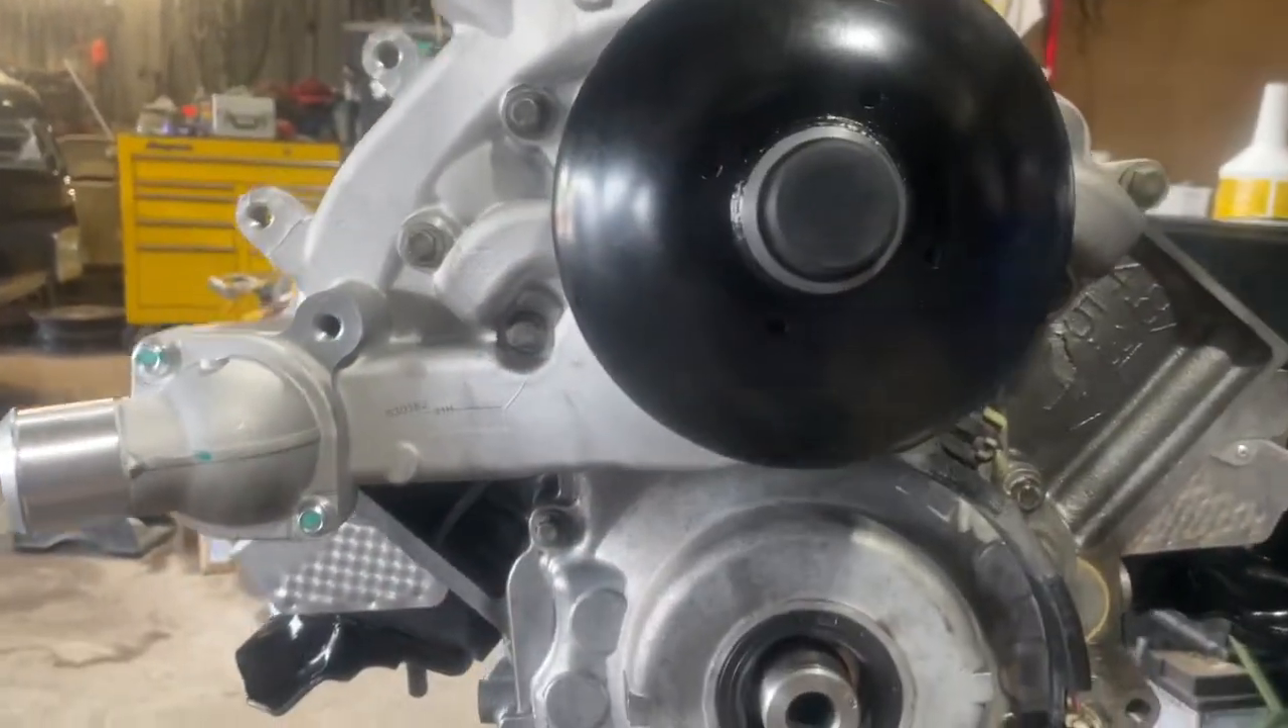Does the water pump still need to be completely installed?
No.